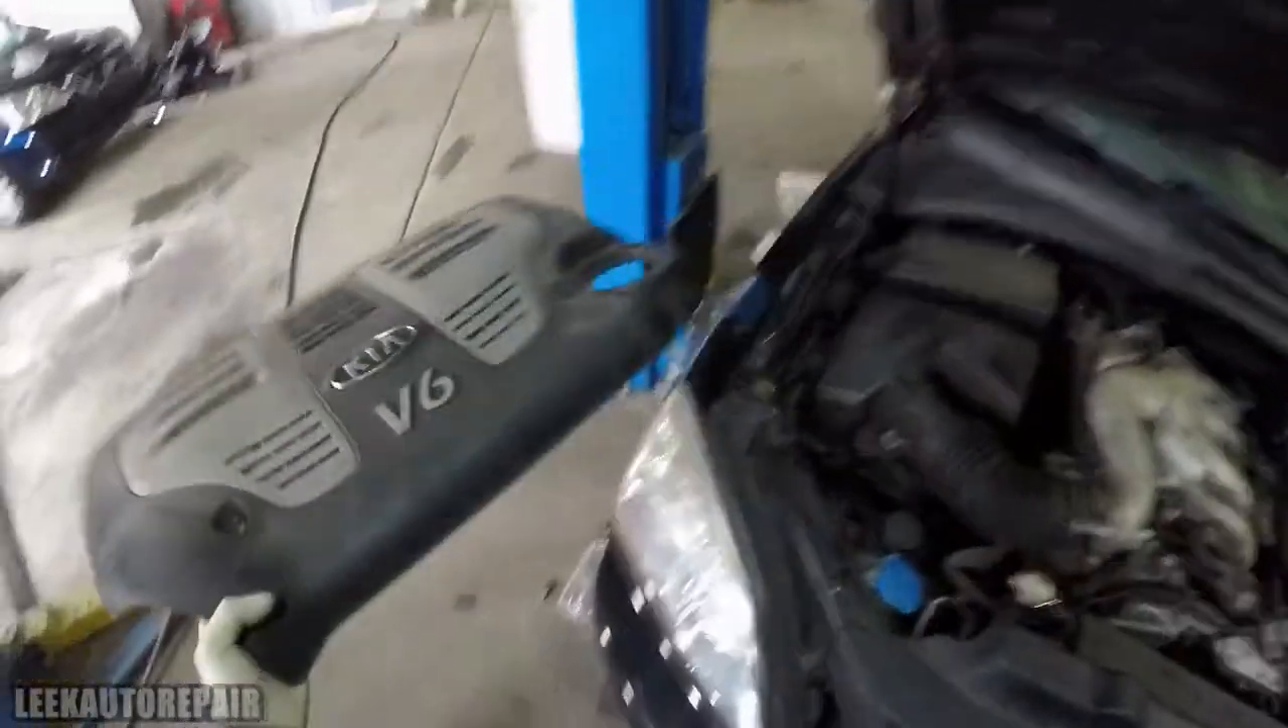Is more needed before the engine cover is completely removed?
No.